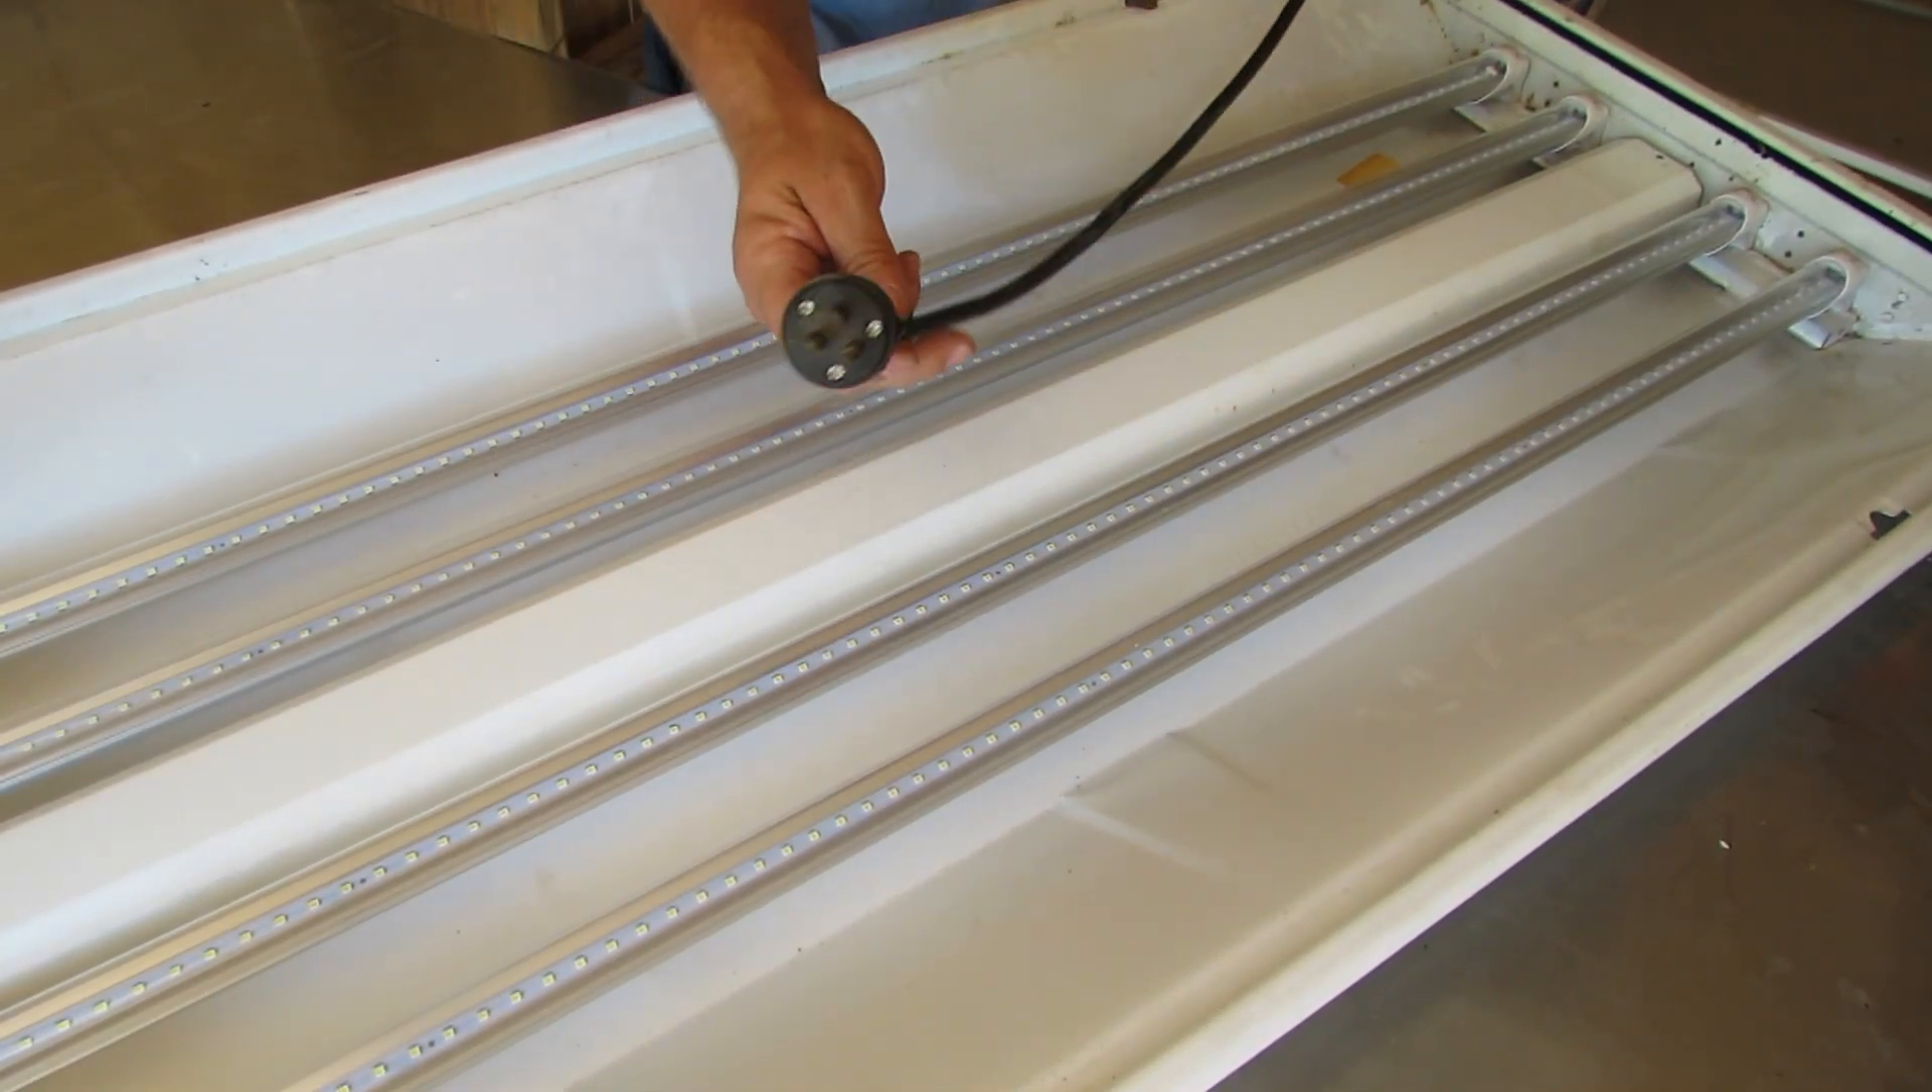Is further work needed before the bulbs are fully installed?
No.